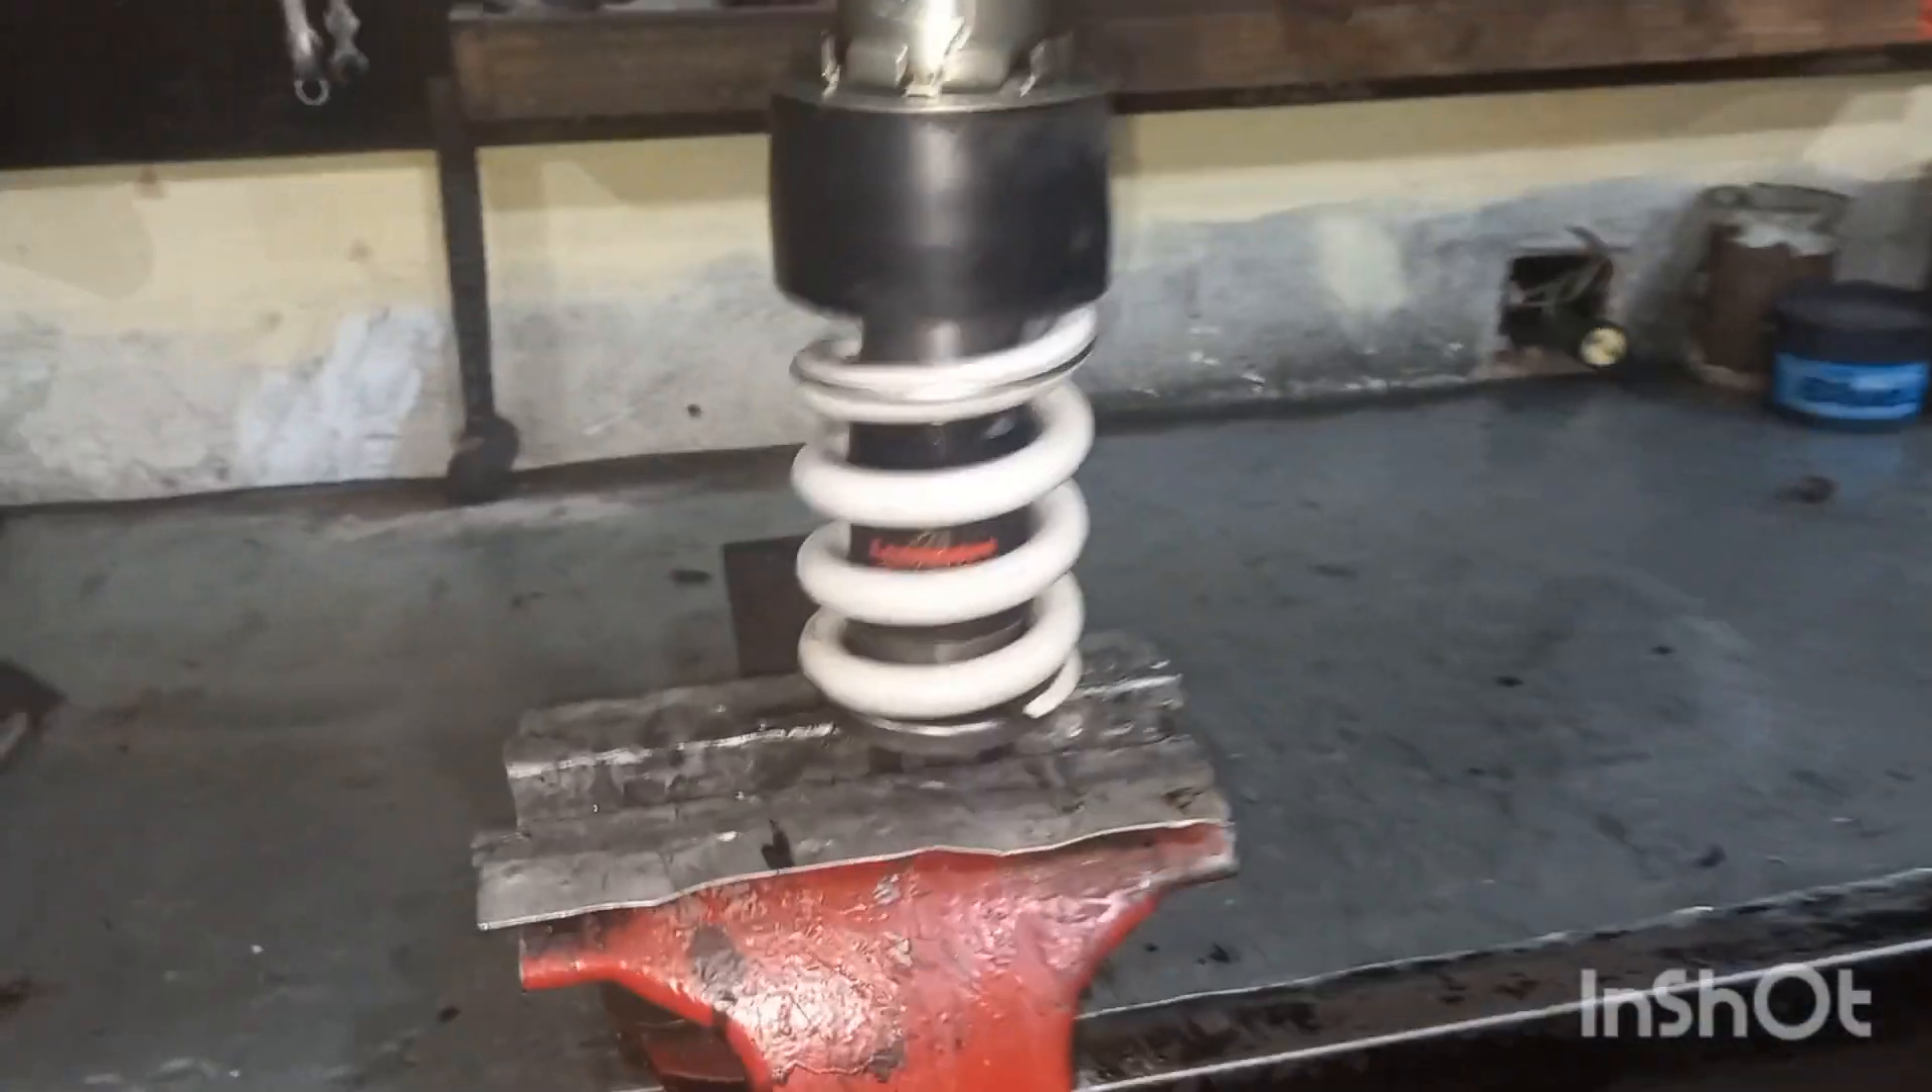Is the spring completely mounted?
Yes.